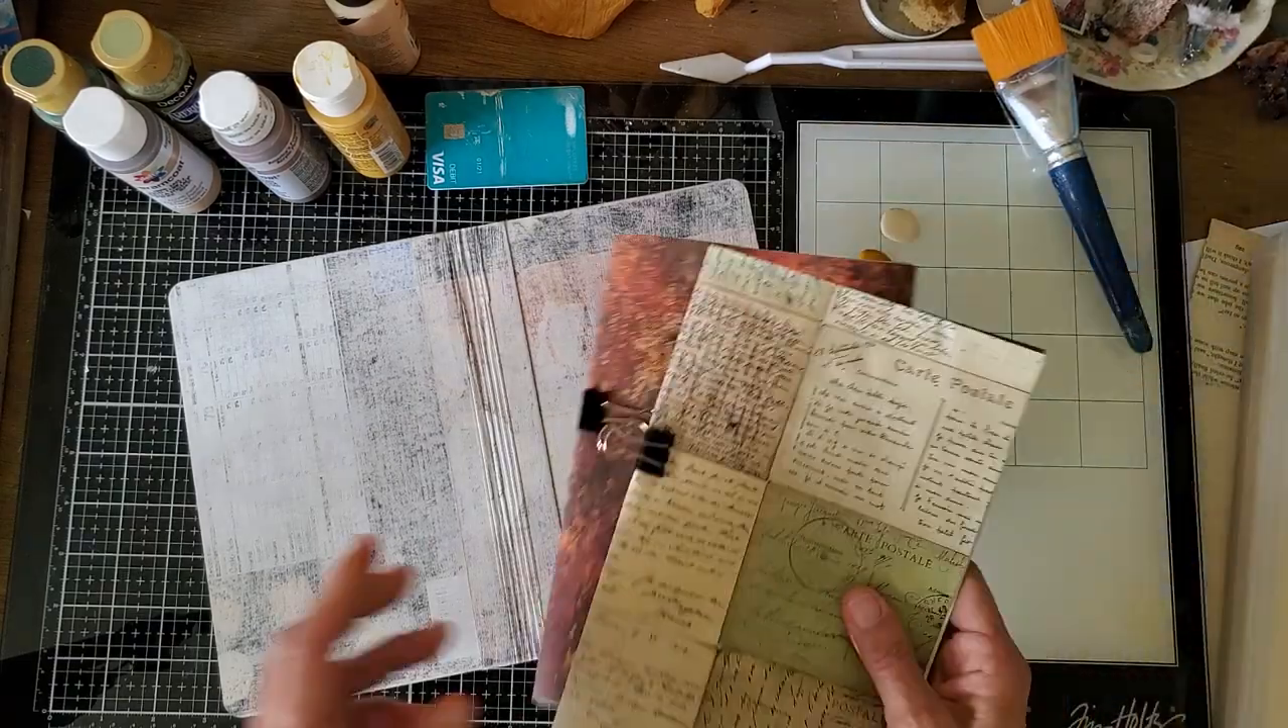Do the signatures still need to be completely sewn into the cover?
Yes.